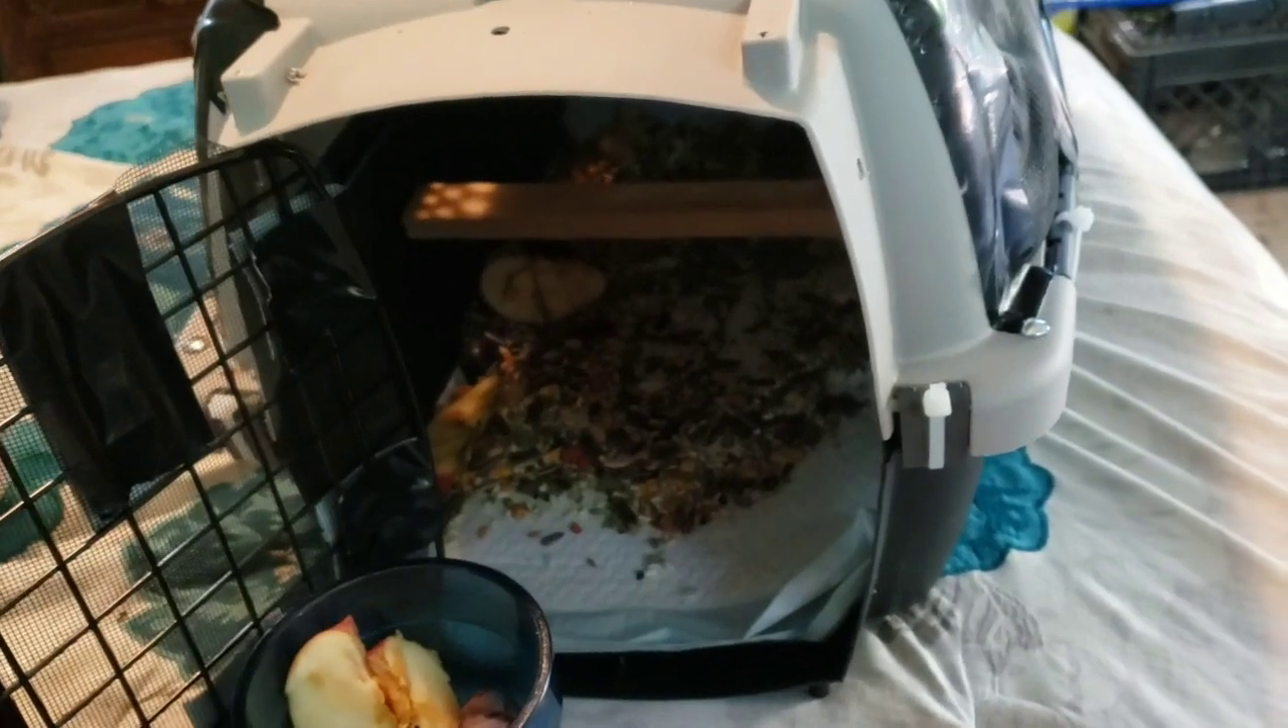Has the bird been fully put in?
No.